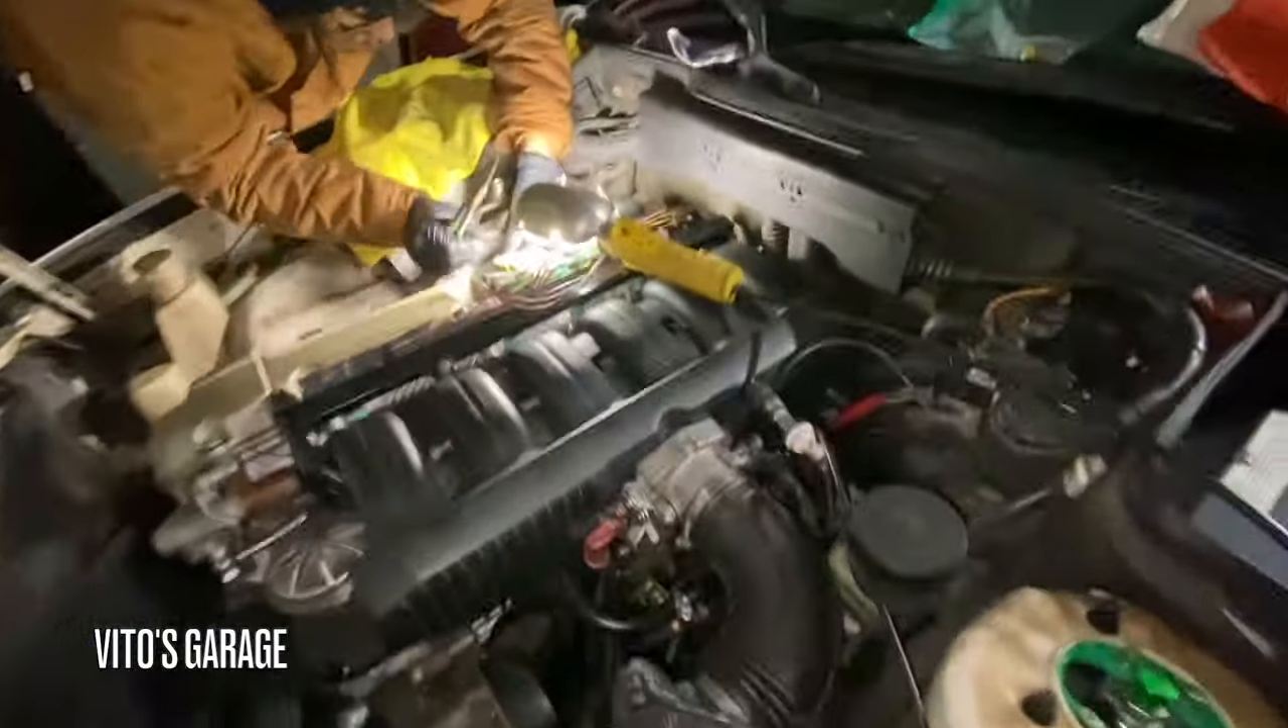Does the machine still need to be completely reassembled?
Yes.